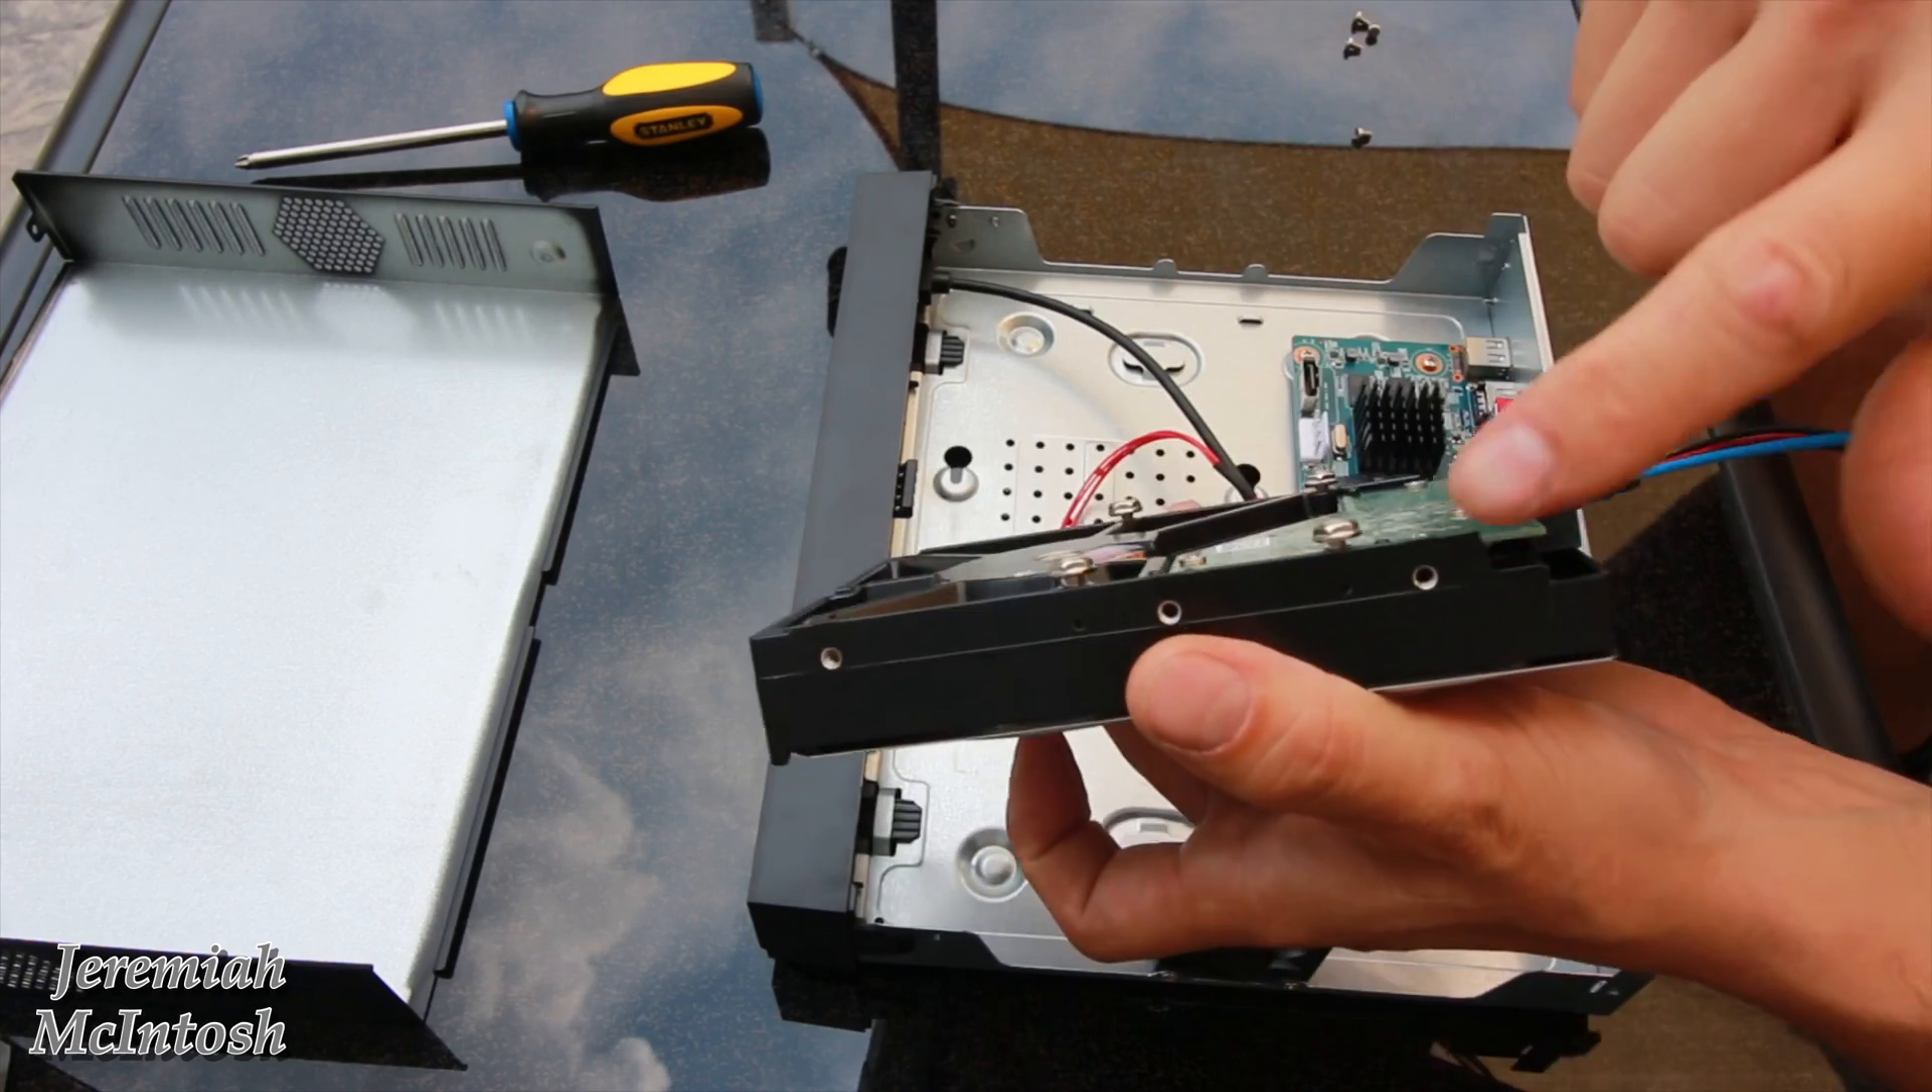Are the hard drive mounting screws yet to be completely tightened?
Yes.